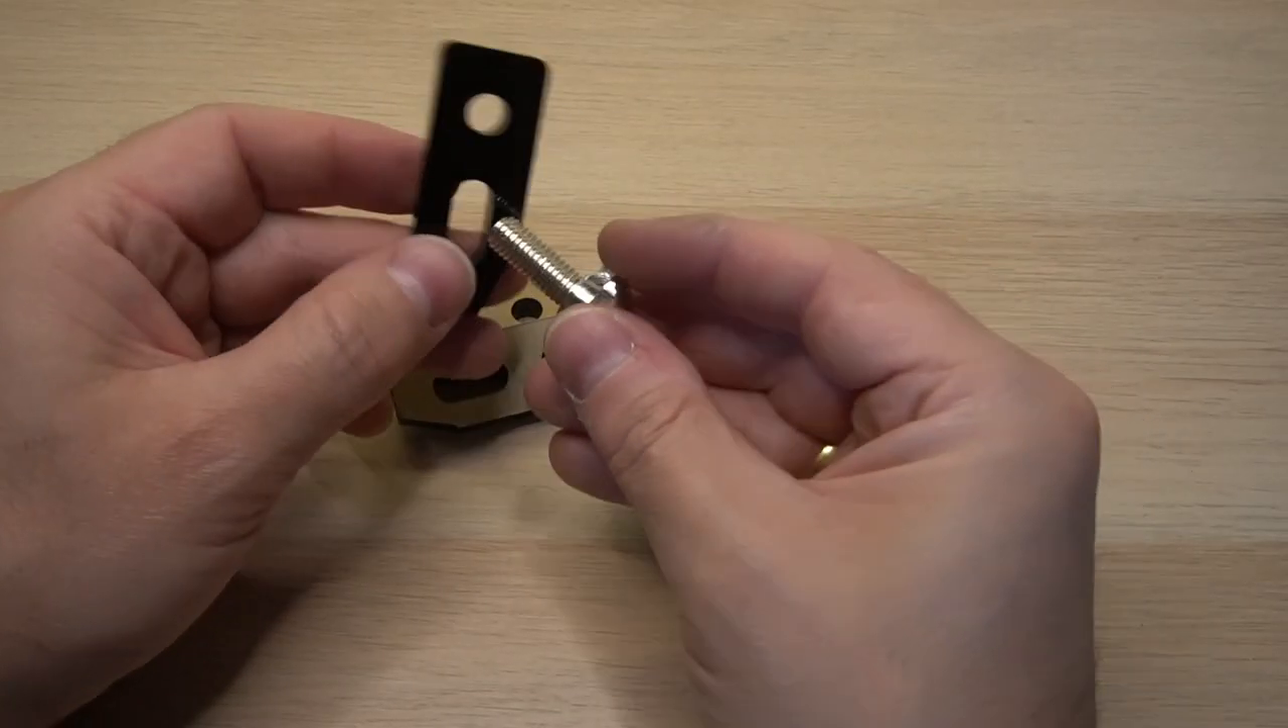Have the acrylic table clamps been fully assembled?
No.